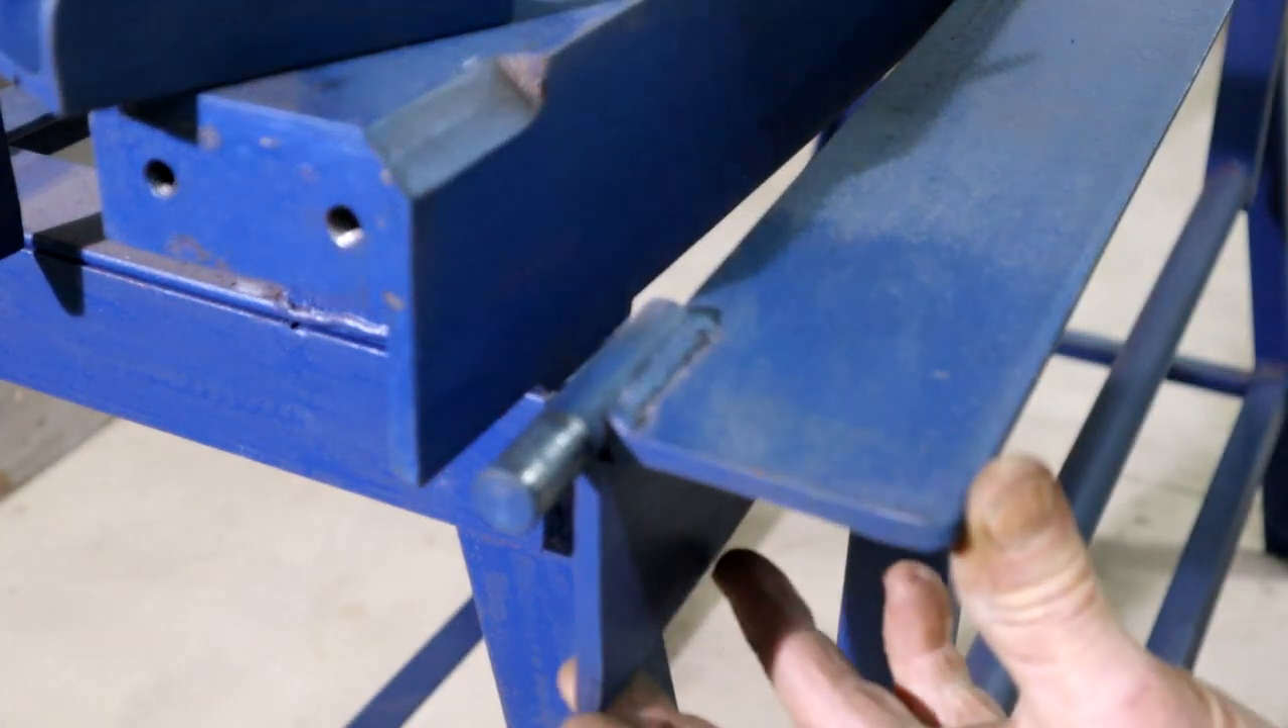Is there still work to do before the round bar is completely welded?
No.